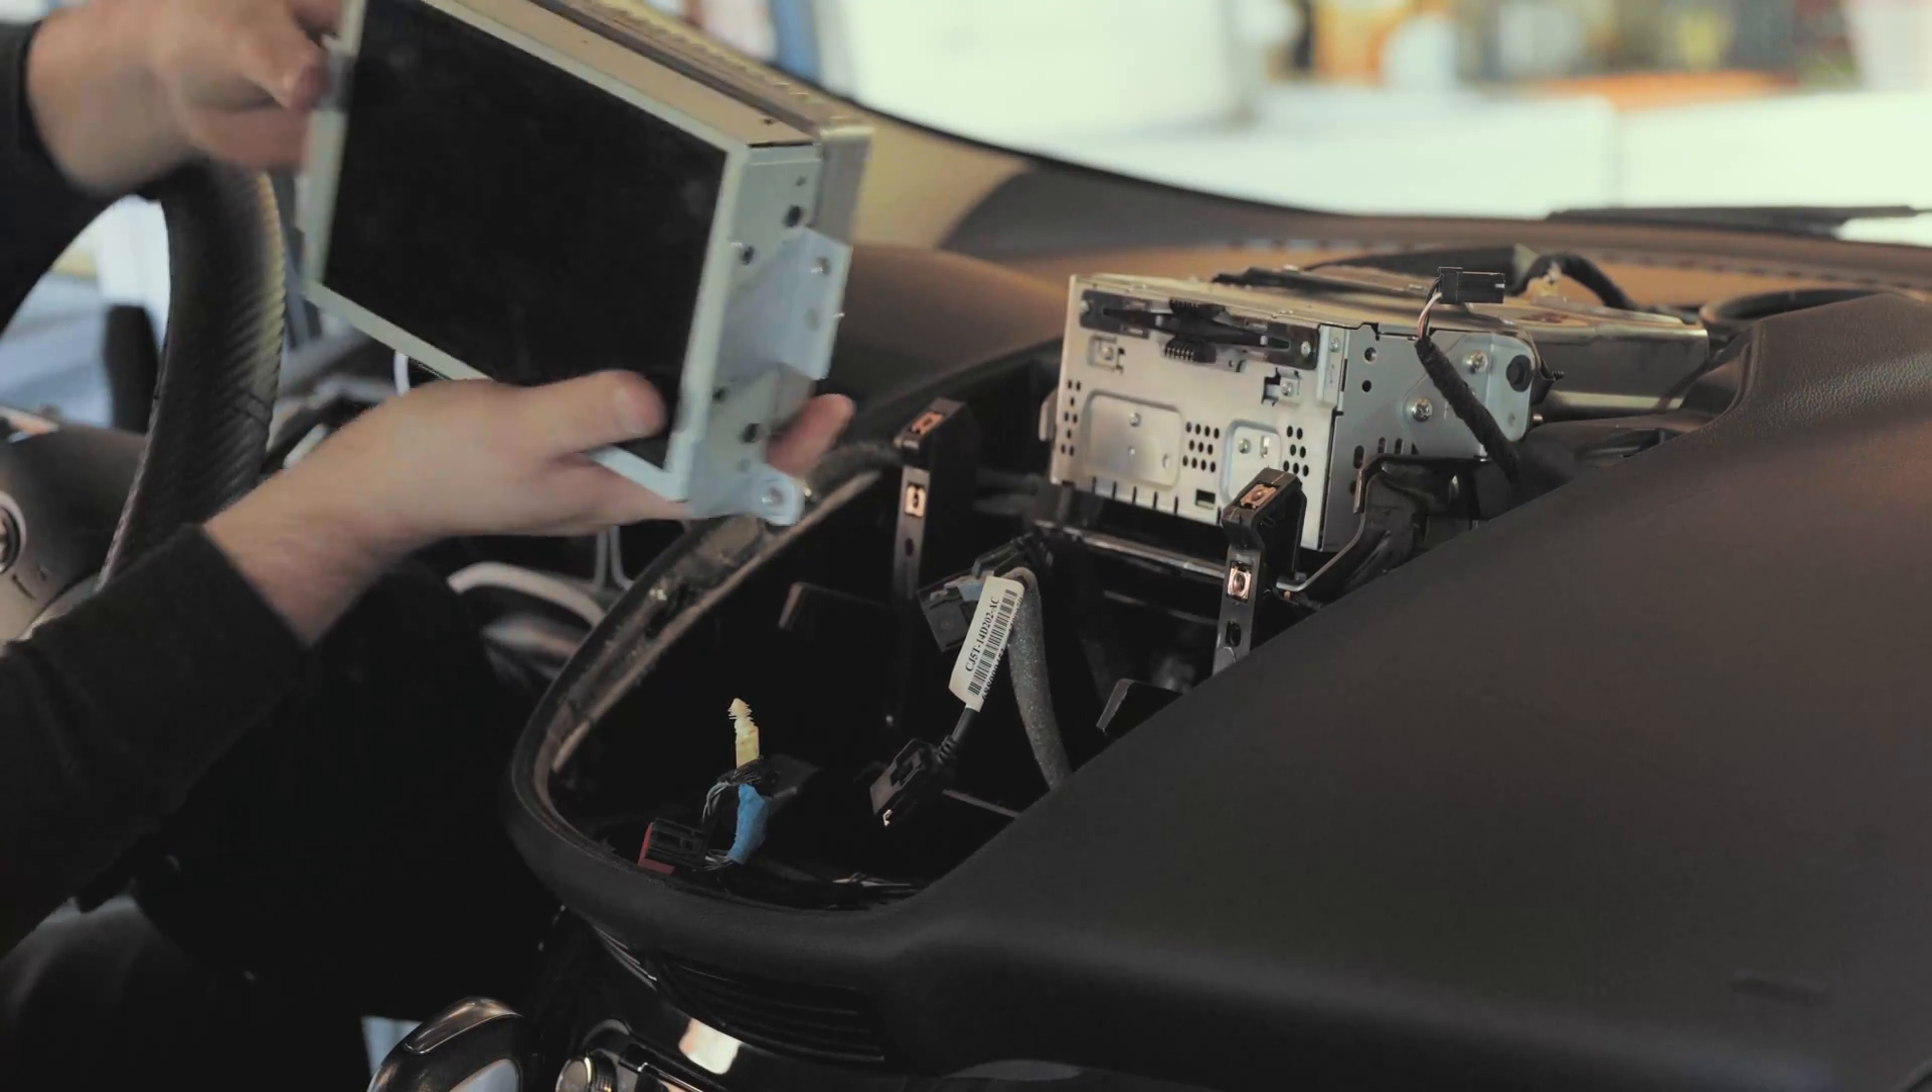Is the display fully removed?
Yes.